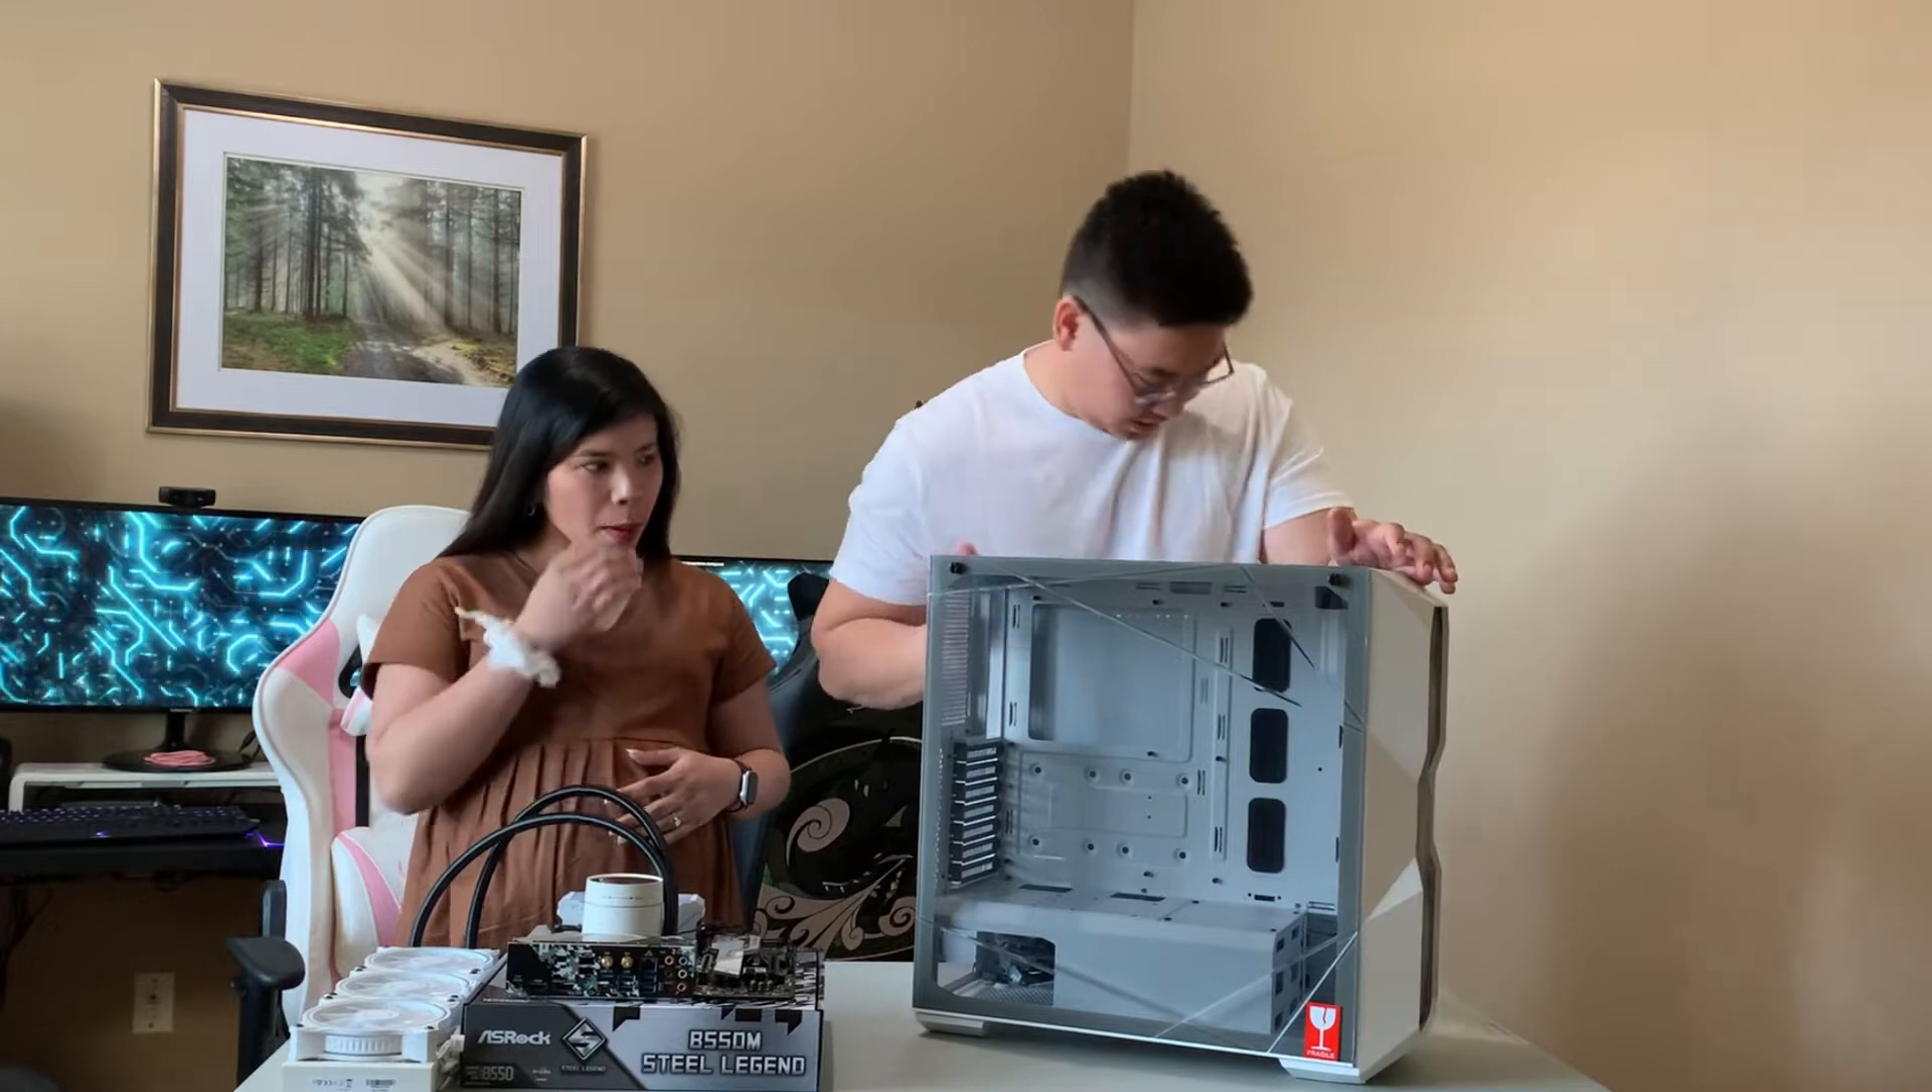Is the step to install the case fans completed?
No.